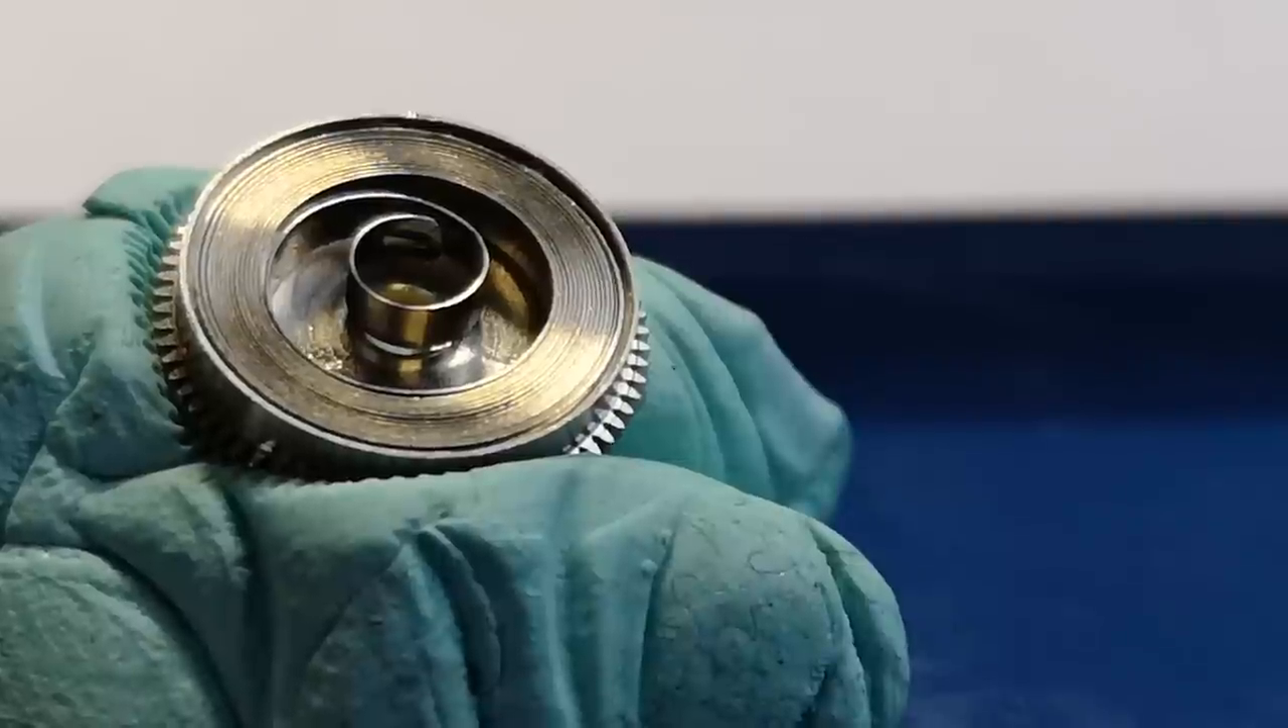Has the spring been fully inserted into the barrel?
Yes.